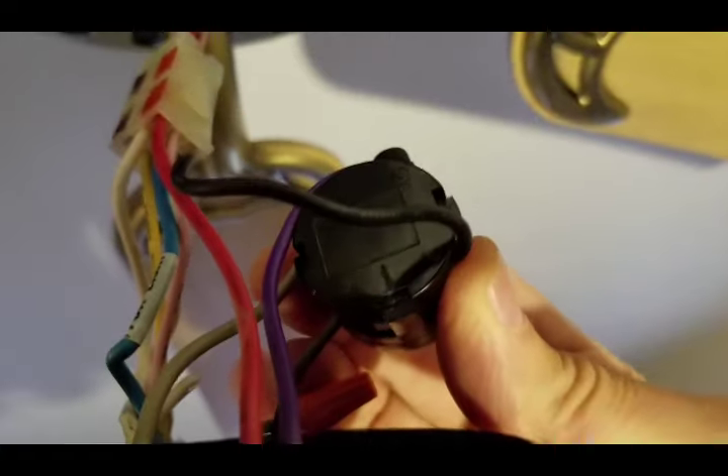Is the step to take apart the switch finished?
No.